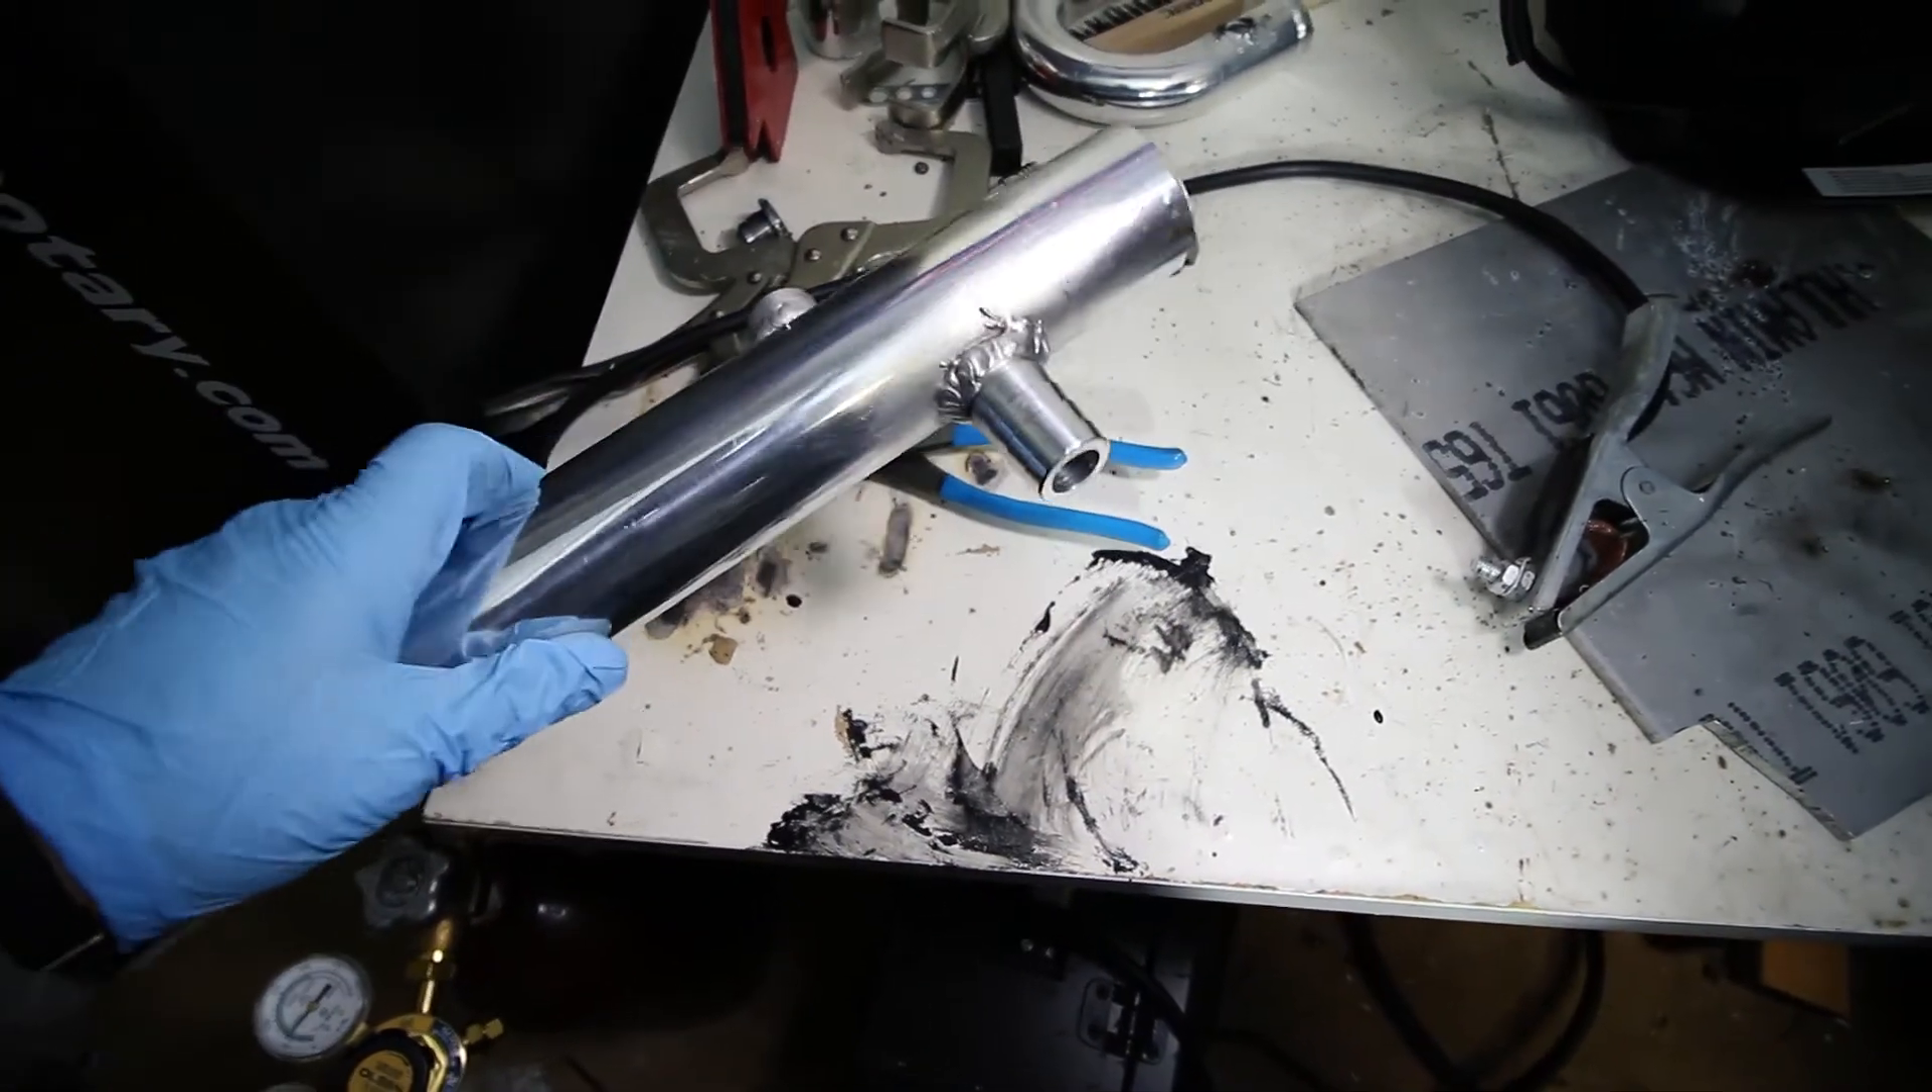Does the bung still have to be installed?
No.